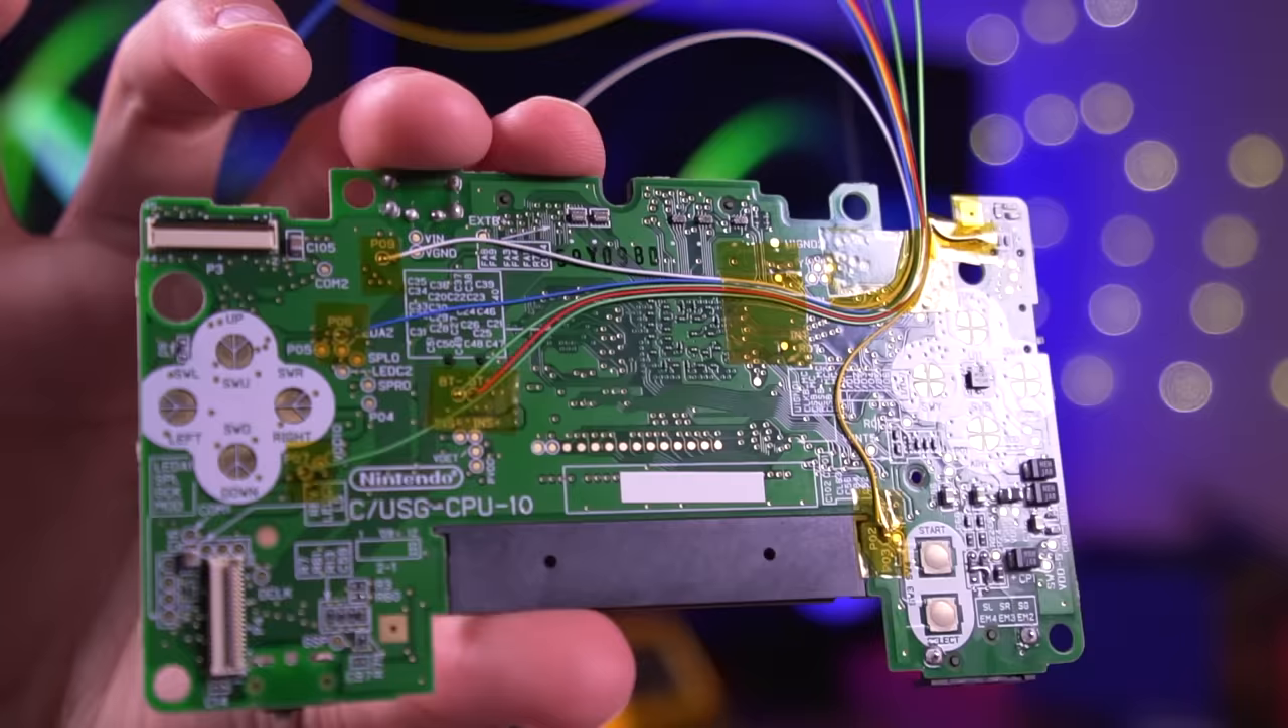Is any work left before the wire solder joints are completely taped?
No.